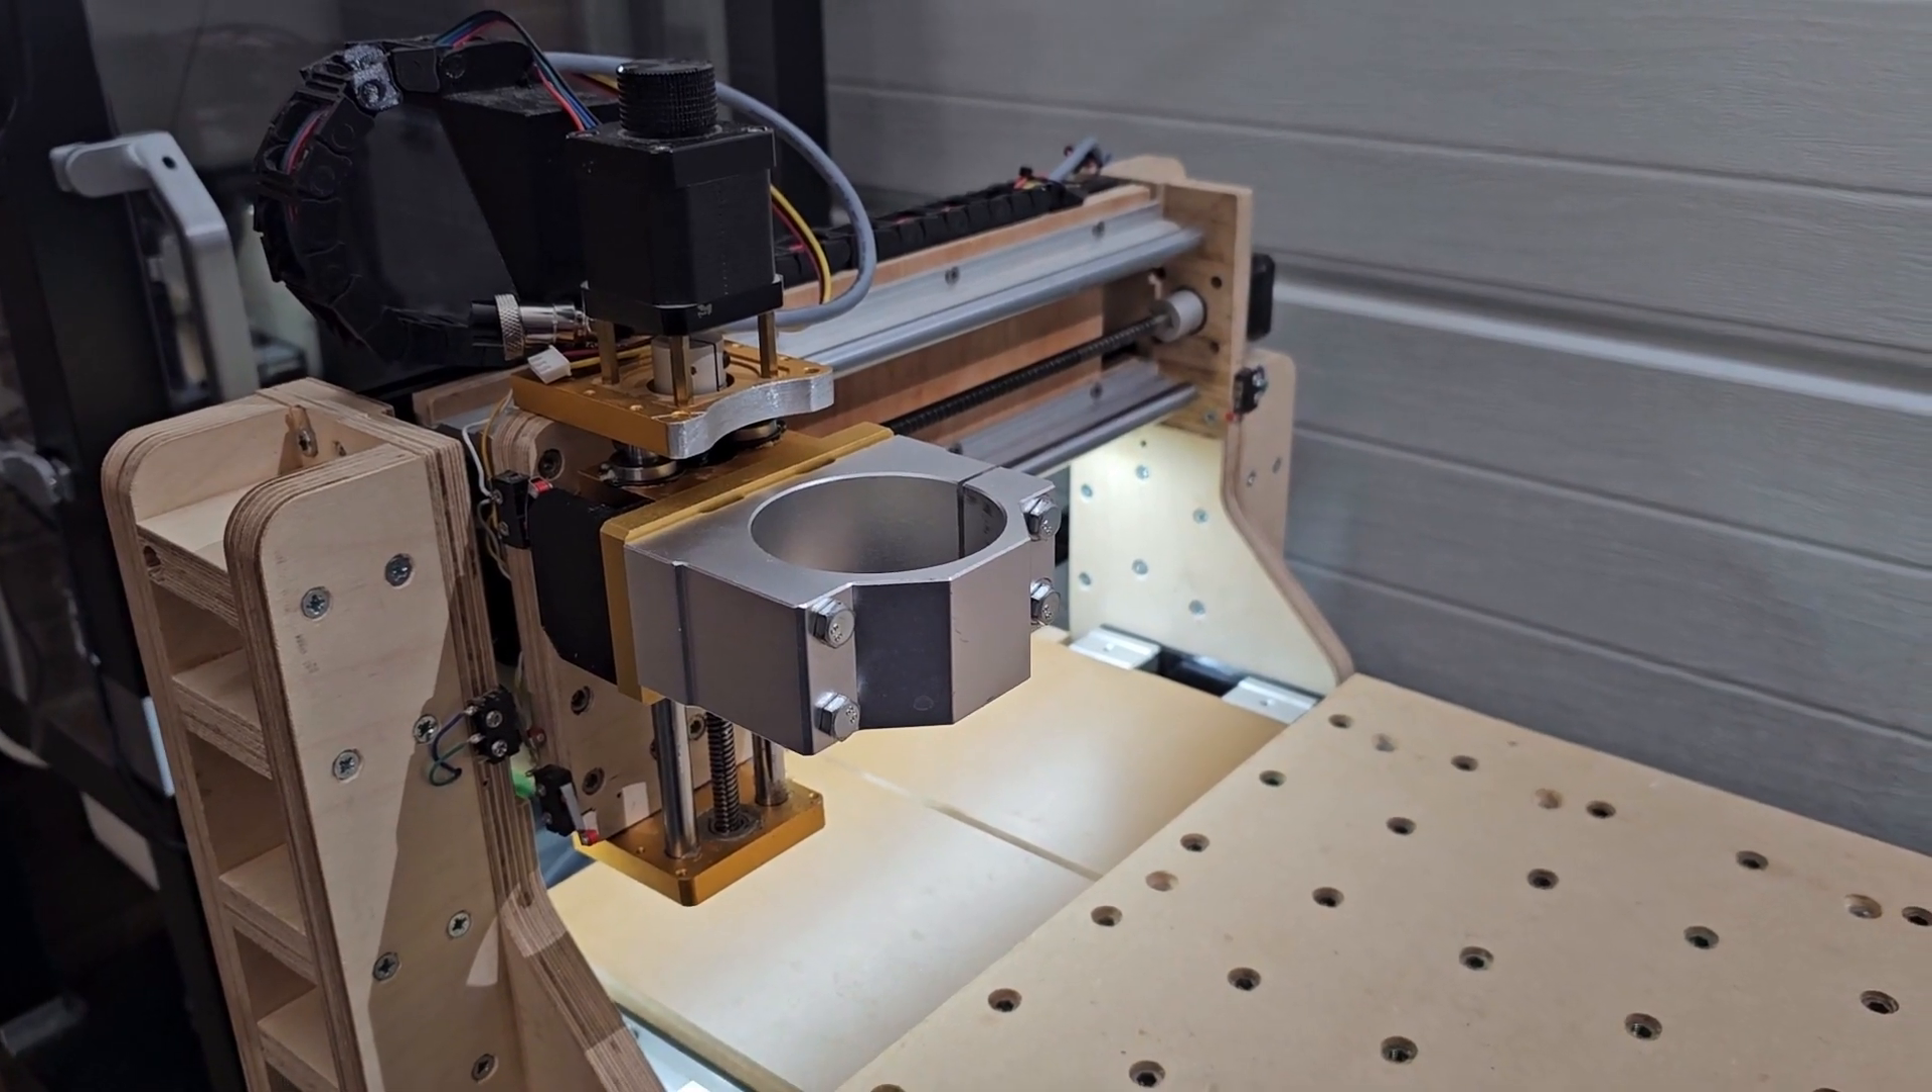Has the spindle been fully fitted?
No.